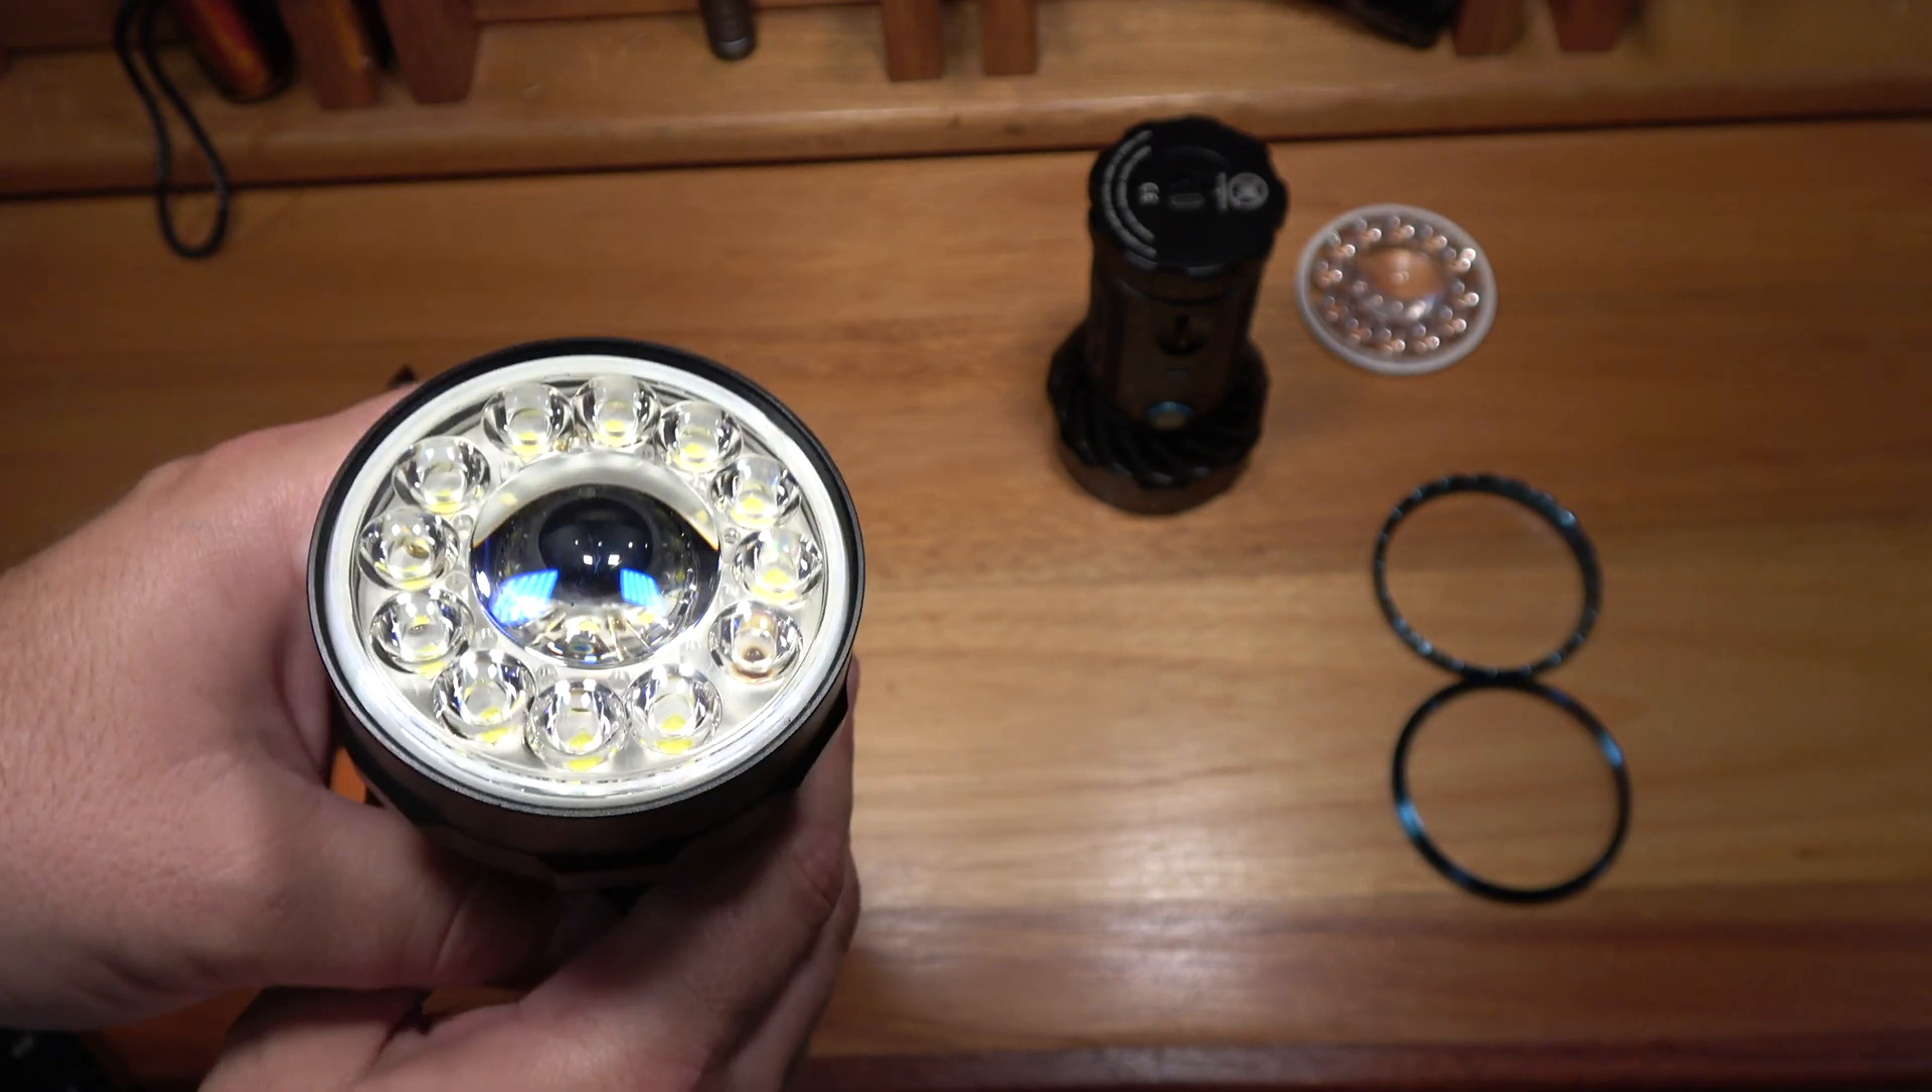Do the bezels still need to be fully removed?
No.